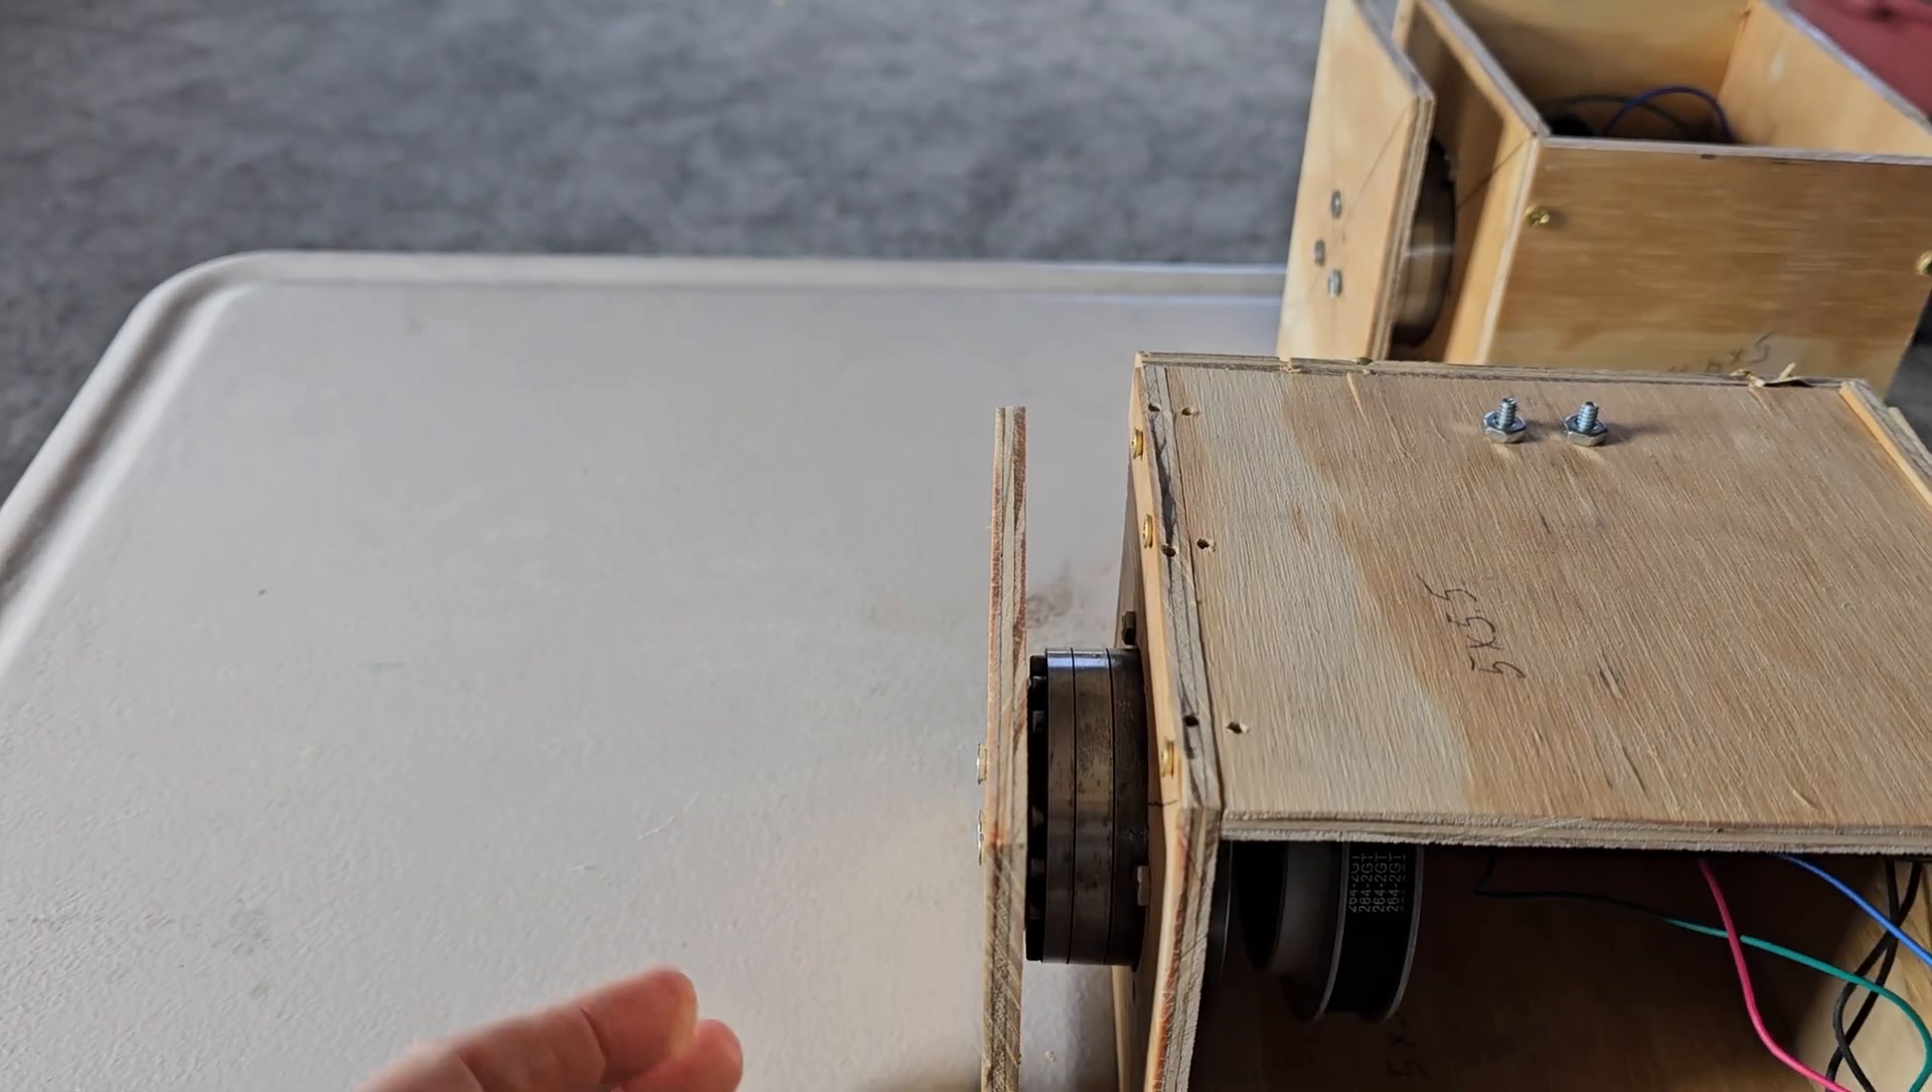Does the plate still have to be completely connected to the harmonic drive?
No.